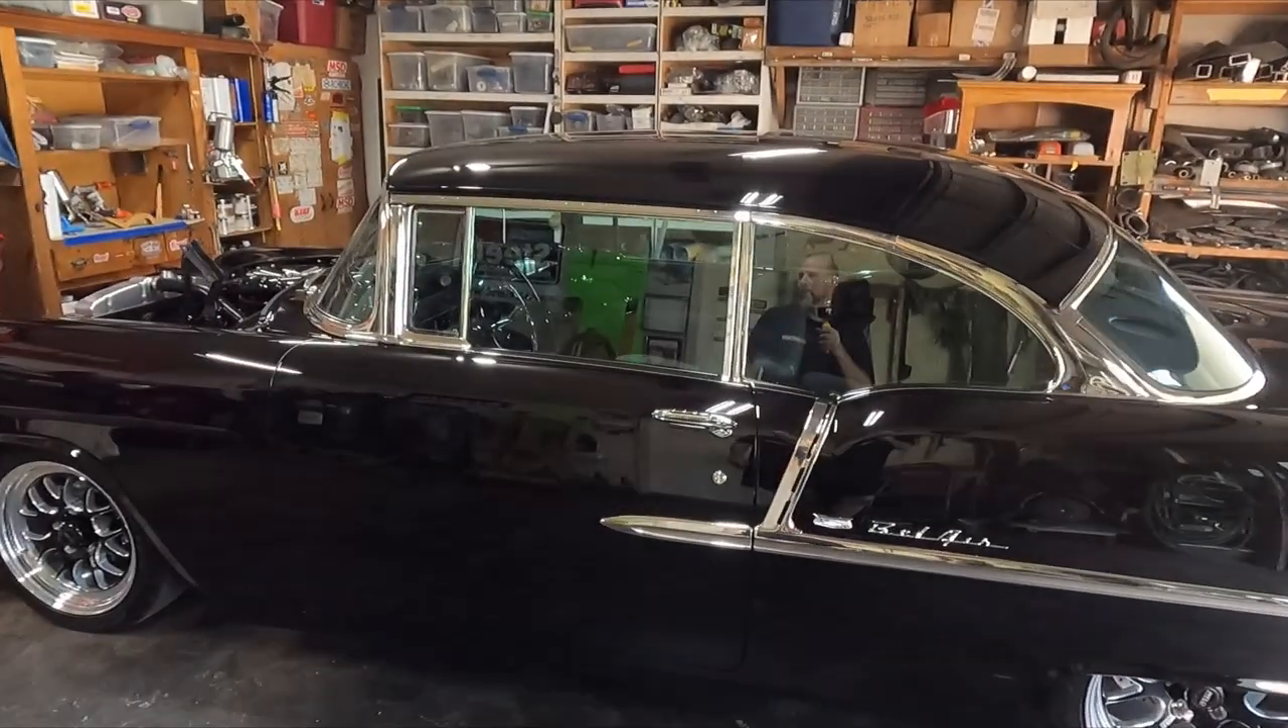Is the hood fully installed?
No.